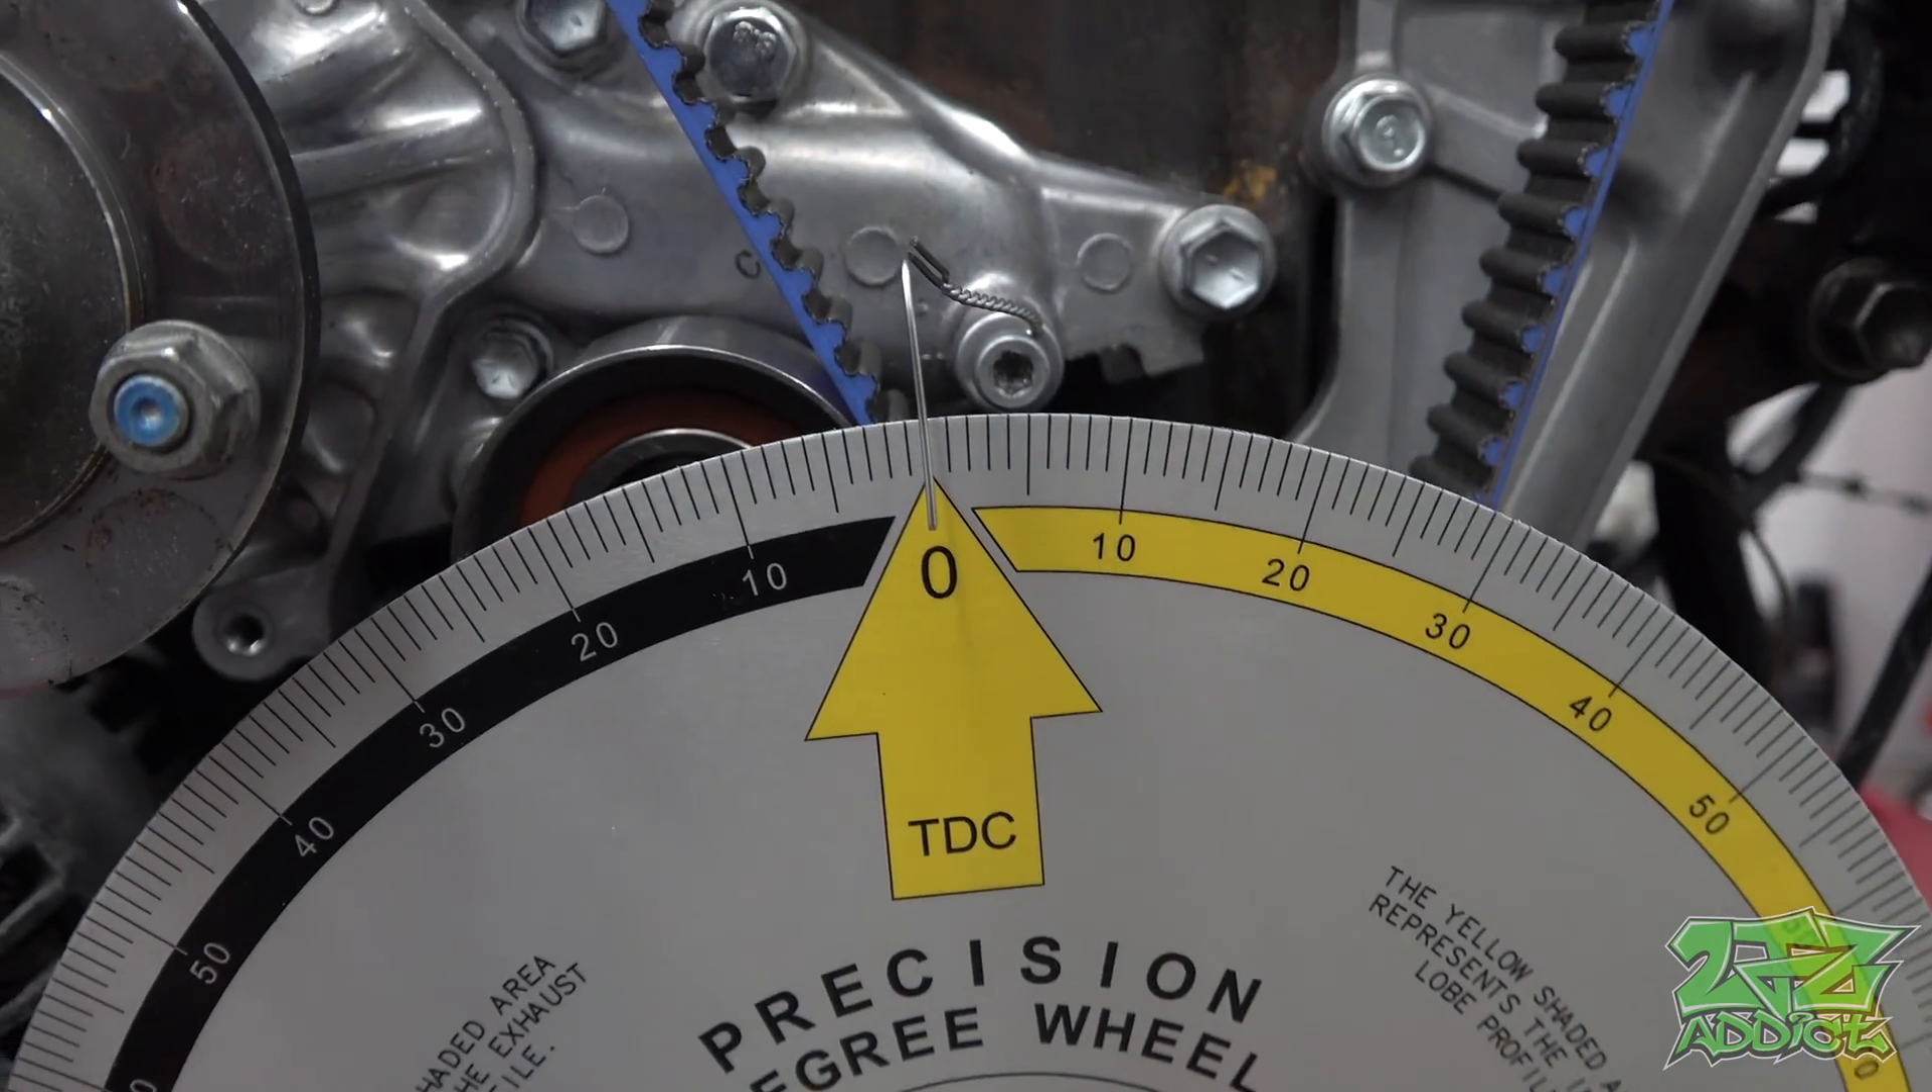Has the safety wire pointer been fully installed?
Yes.